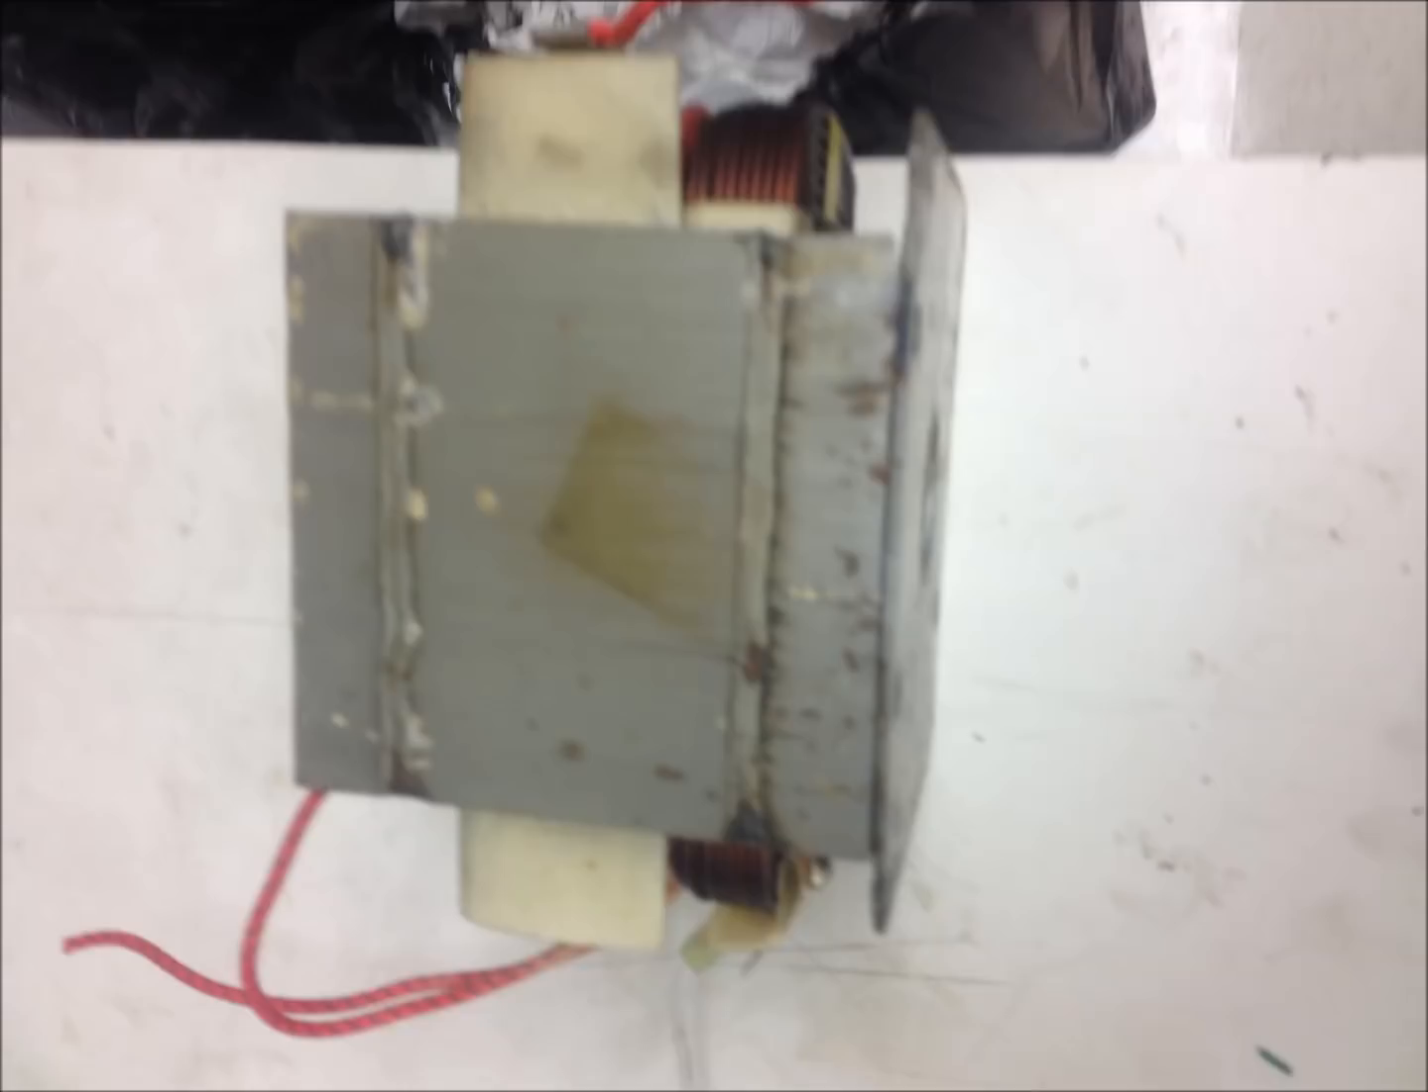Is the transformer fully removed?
Yes.